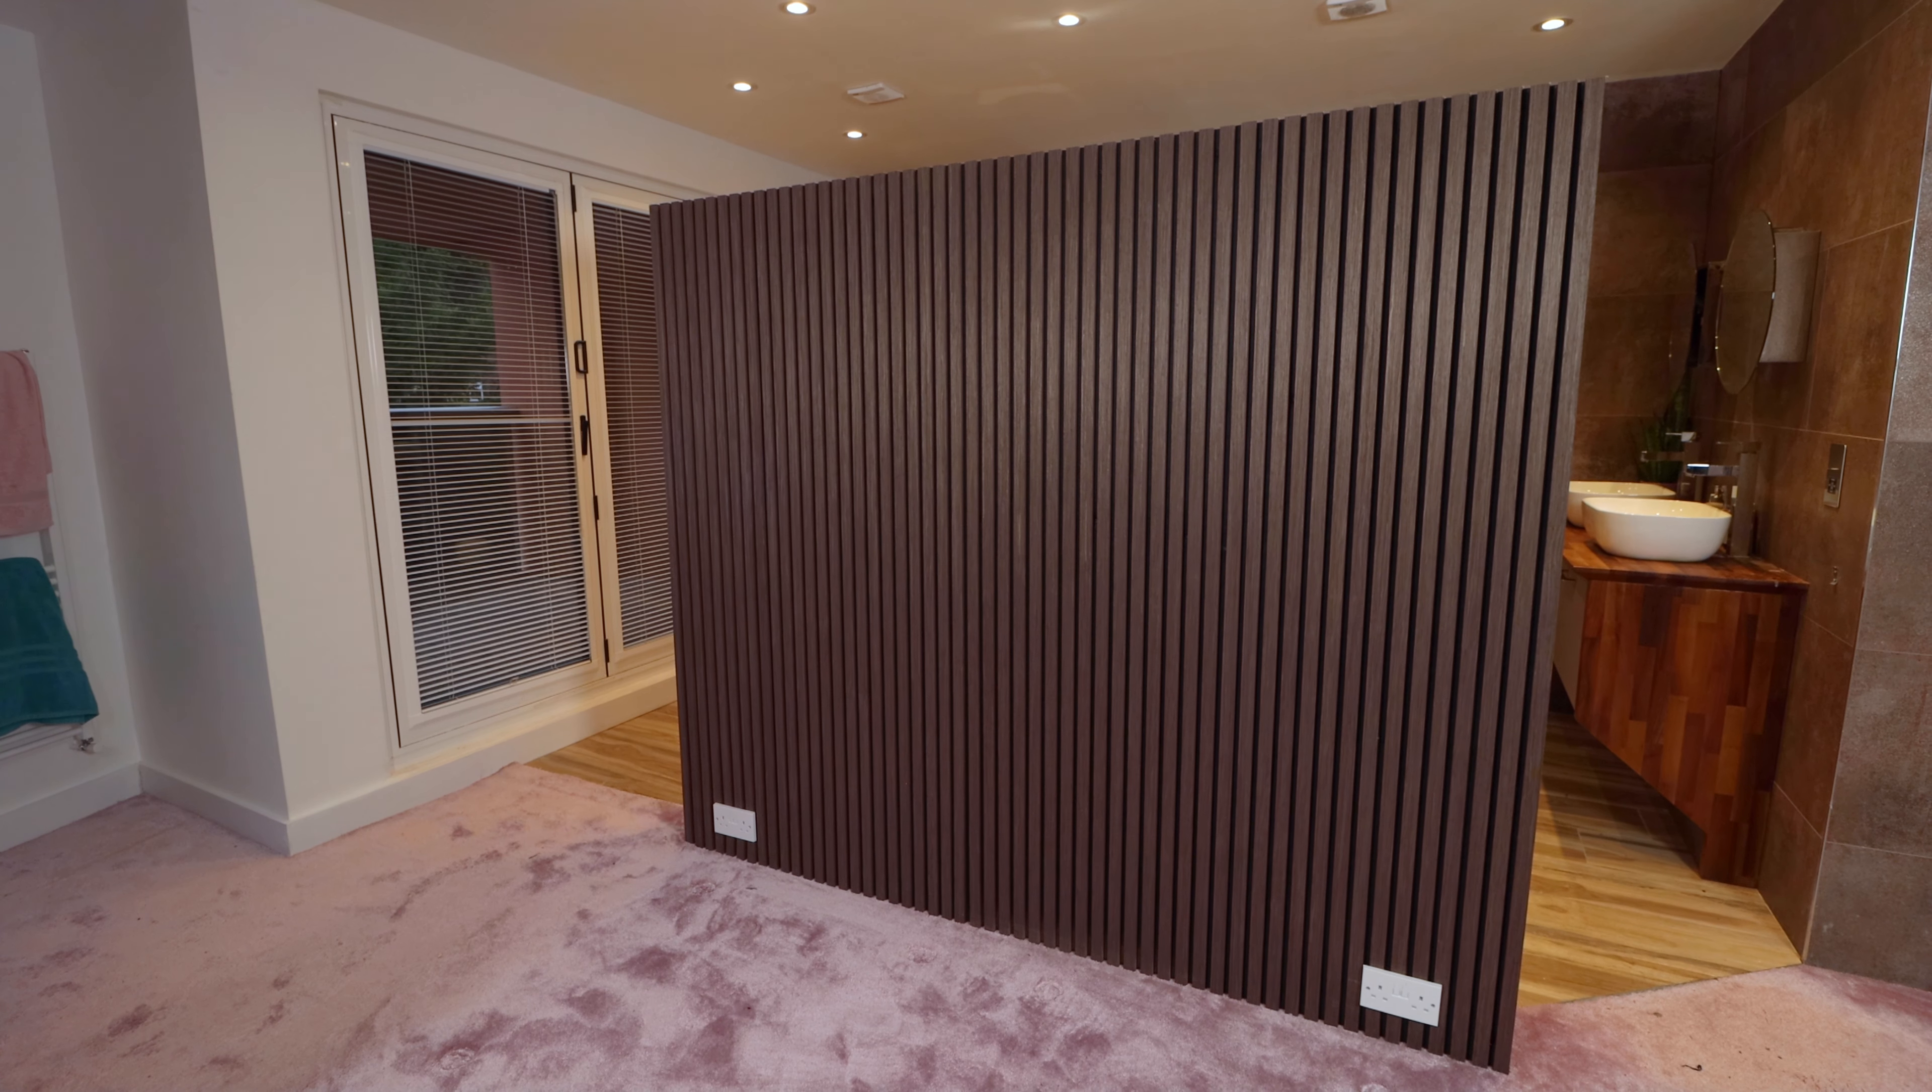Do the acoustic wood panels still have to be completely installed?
No.